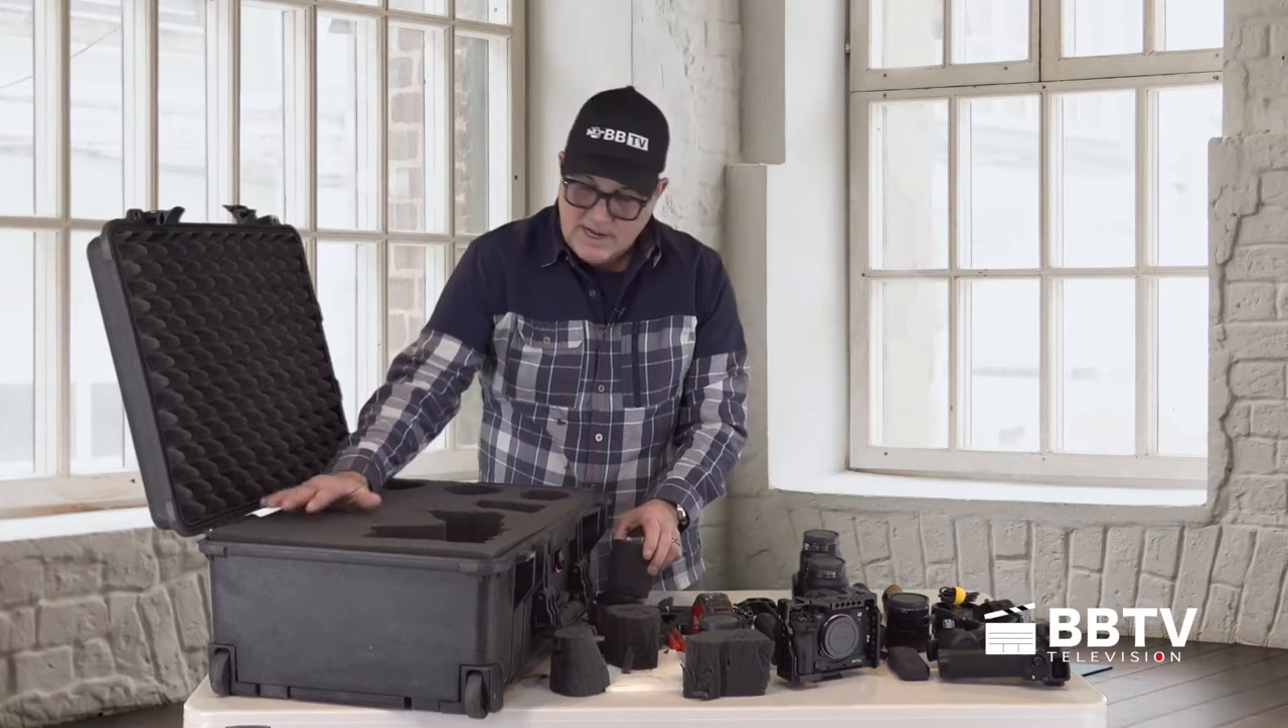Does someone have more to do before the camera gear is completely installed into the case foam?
Yes.